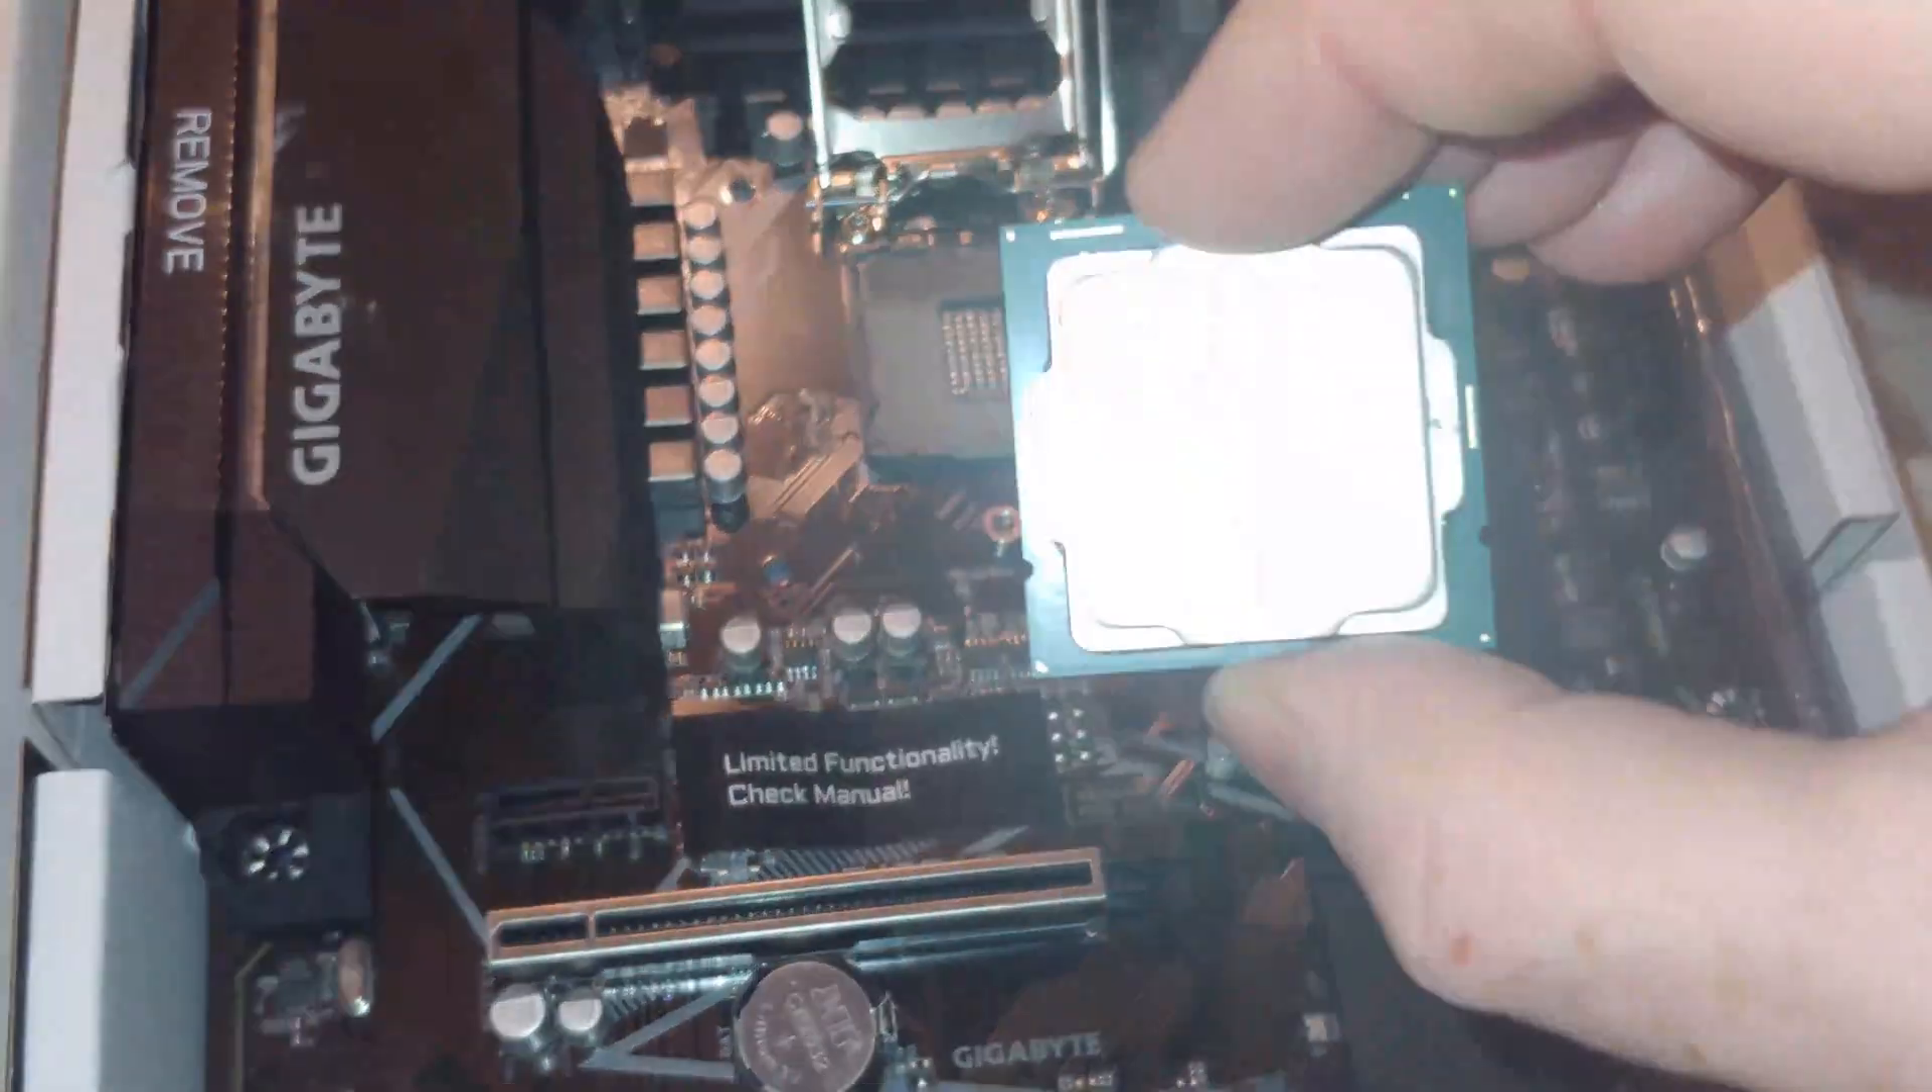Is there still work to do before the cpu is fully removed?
No.